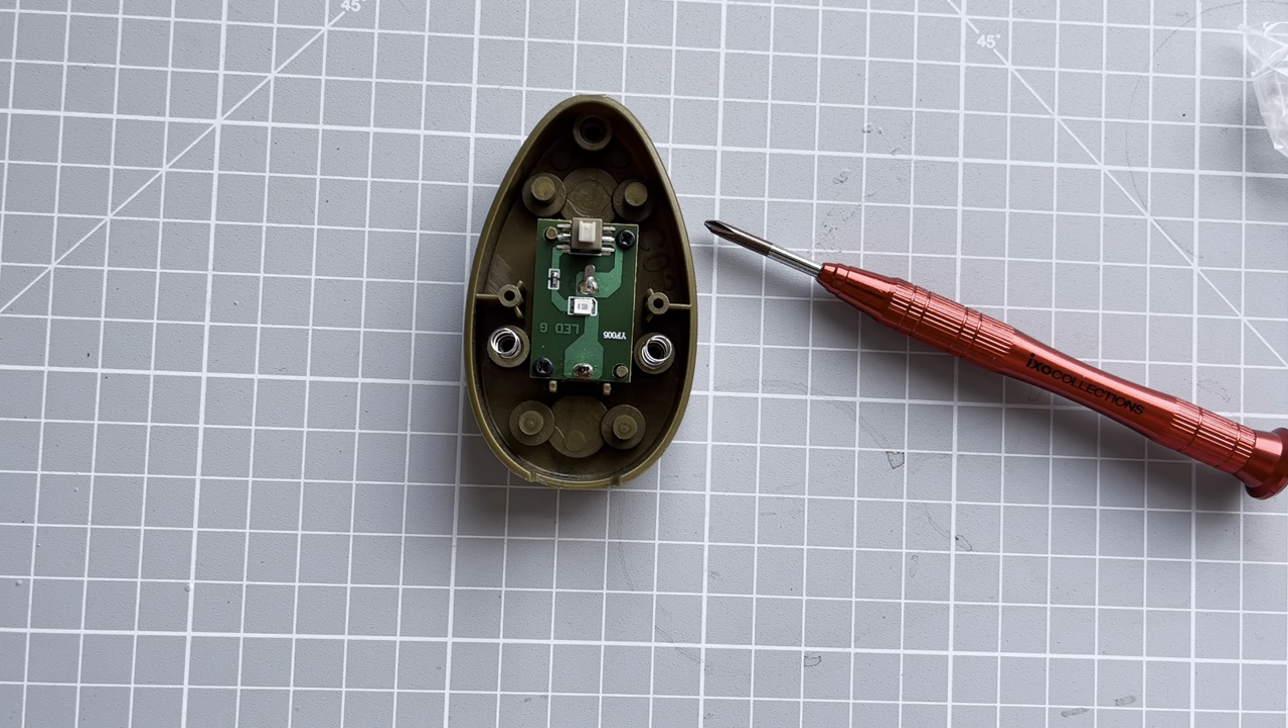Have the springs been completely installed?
Yes.